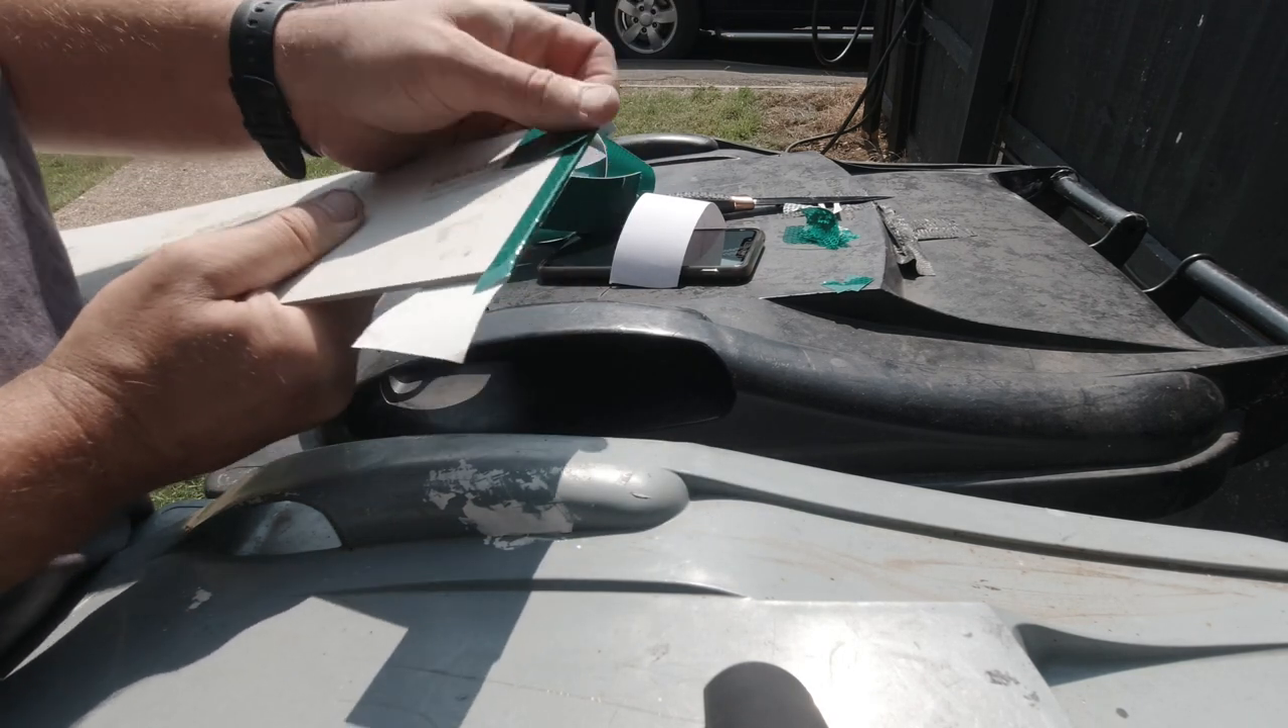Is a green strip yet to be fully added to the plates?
Yes.